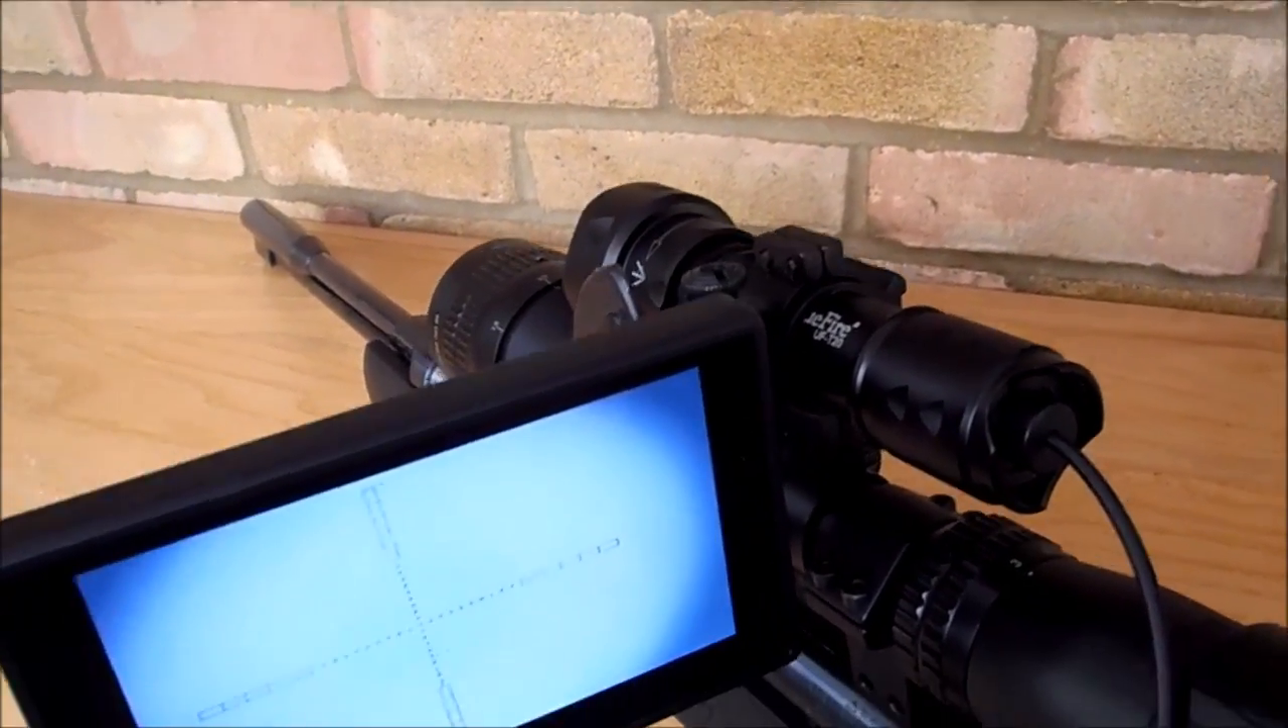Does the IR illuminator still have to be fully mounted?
No.